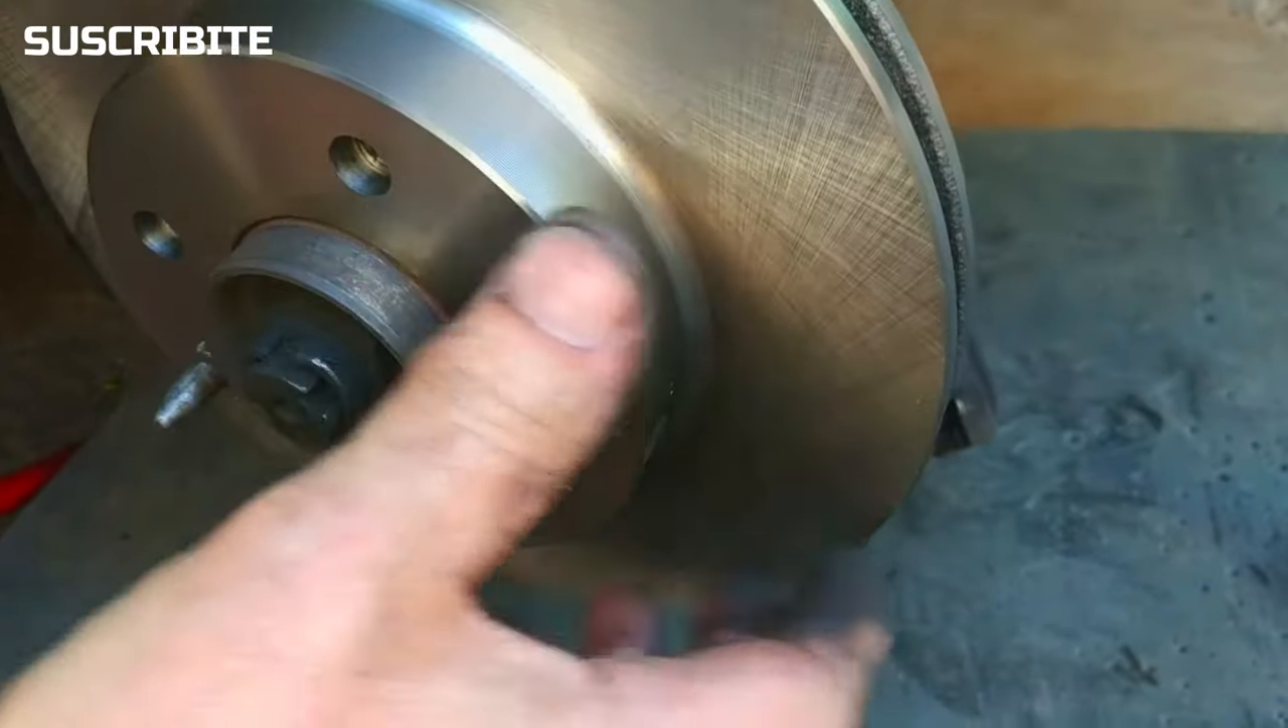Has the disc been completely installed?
Yes.